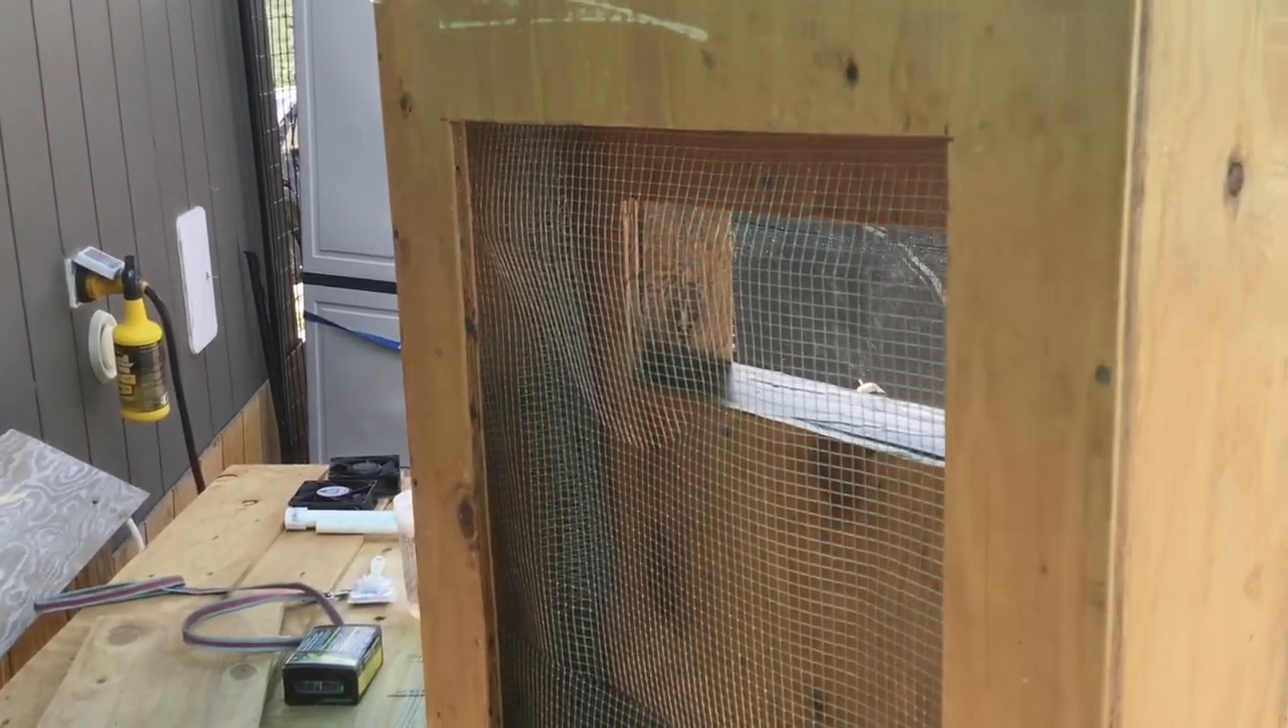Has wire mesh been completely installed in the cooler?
Yes.